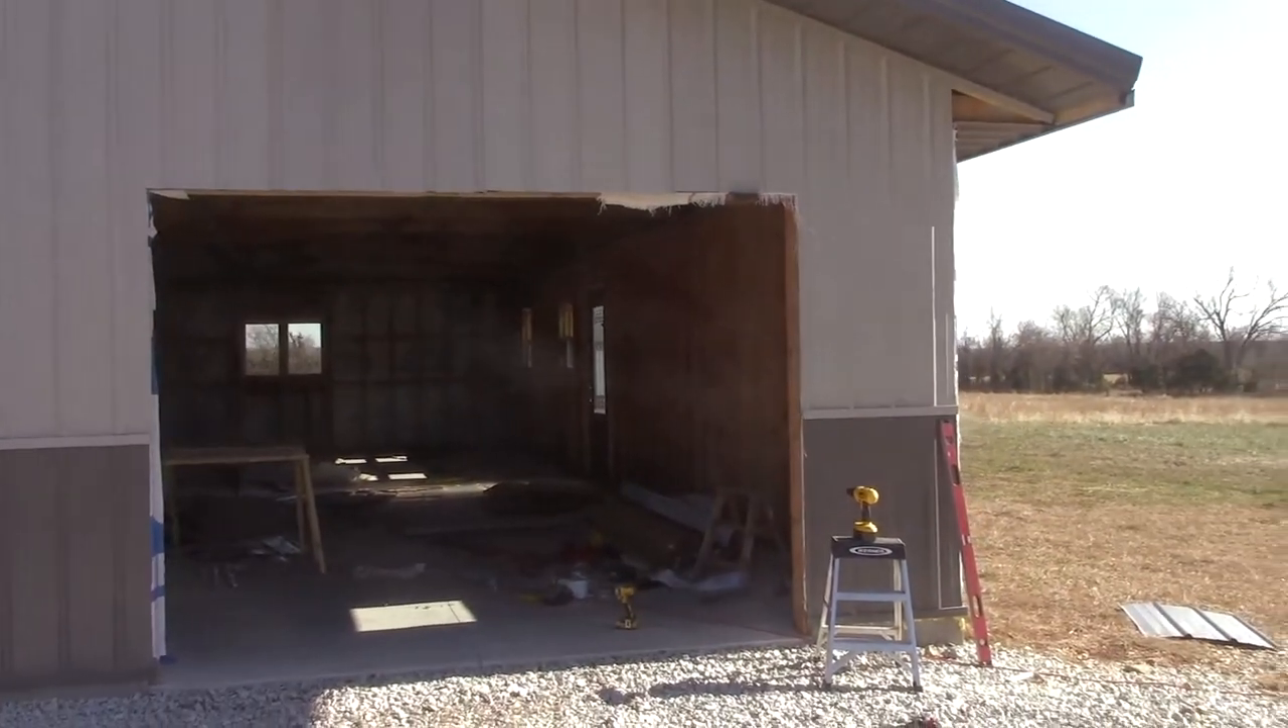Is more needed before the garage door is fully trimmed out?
Yes.